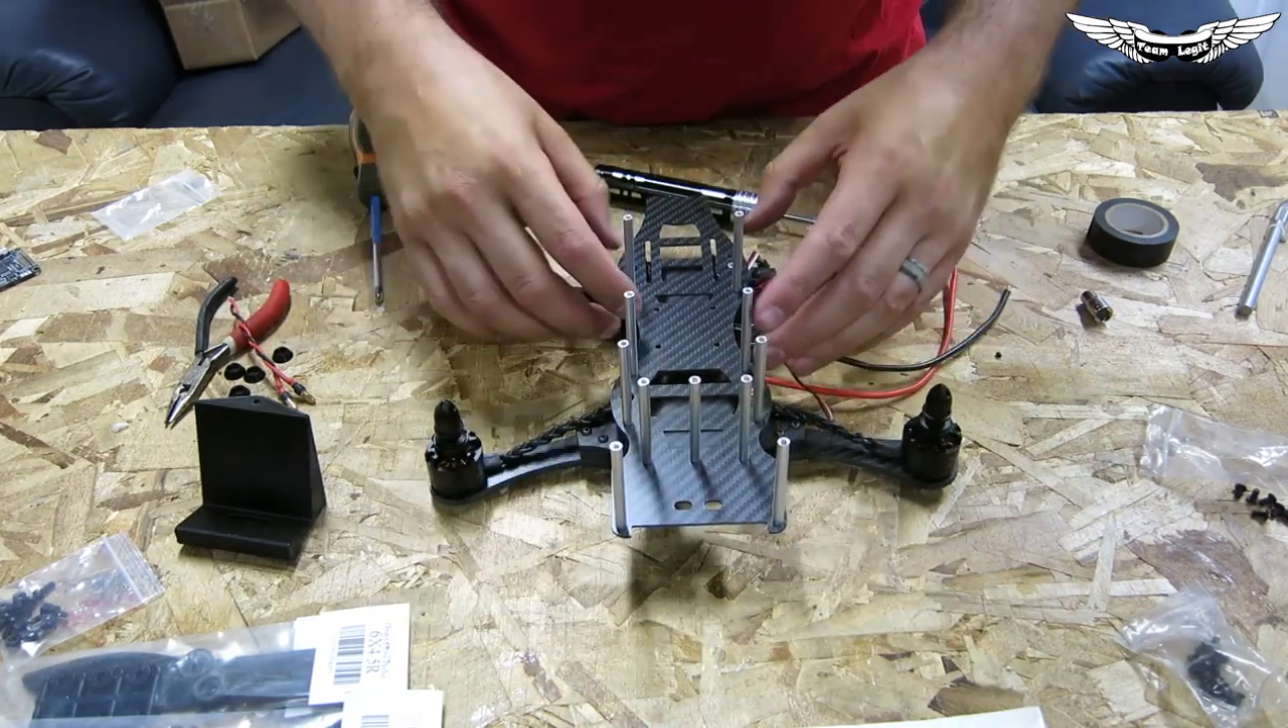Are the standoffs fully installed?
Yes.